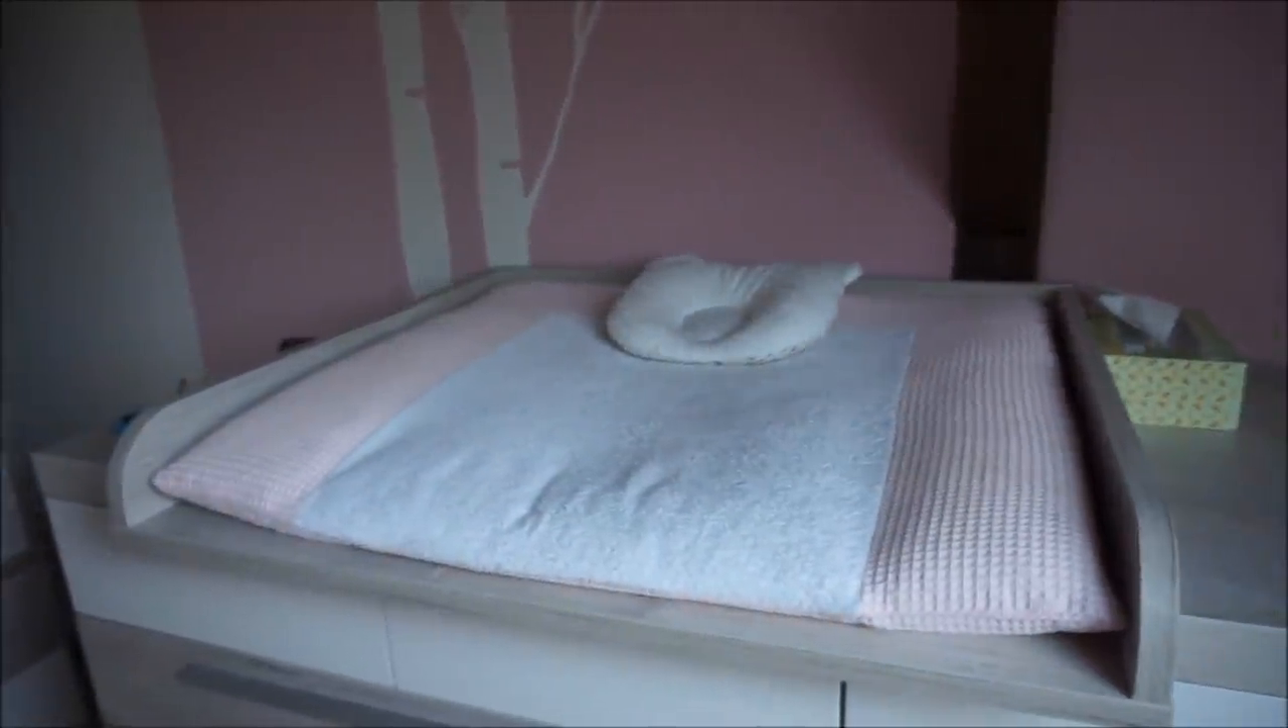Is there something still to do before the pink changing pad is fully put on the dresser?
No.